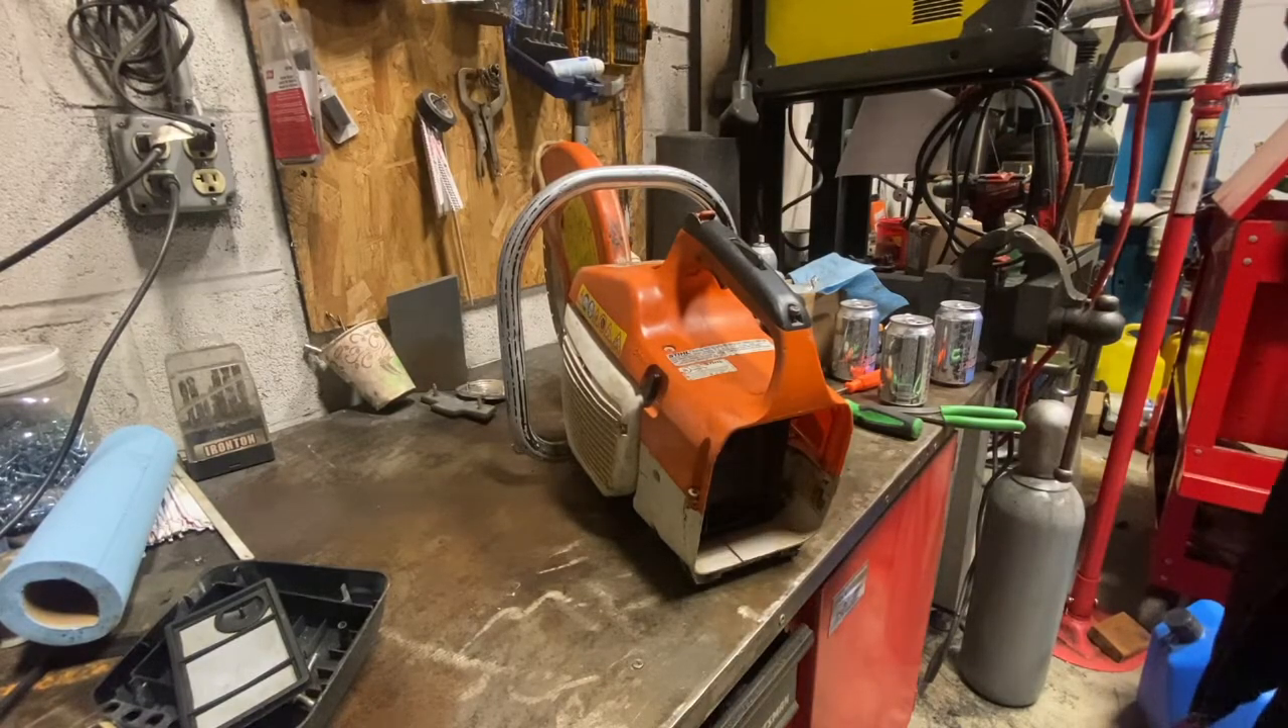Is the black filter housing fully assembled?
No.